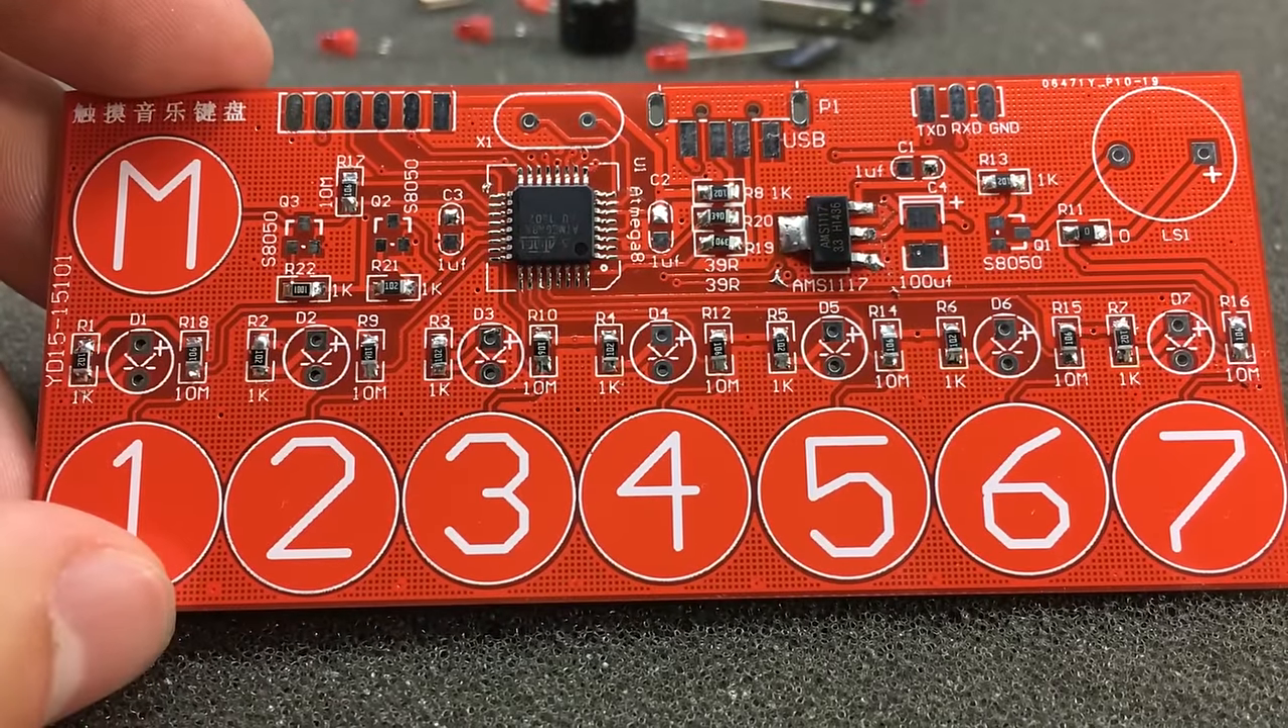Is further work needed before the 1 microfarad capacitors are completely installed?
Yes.